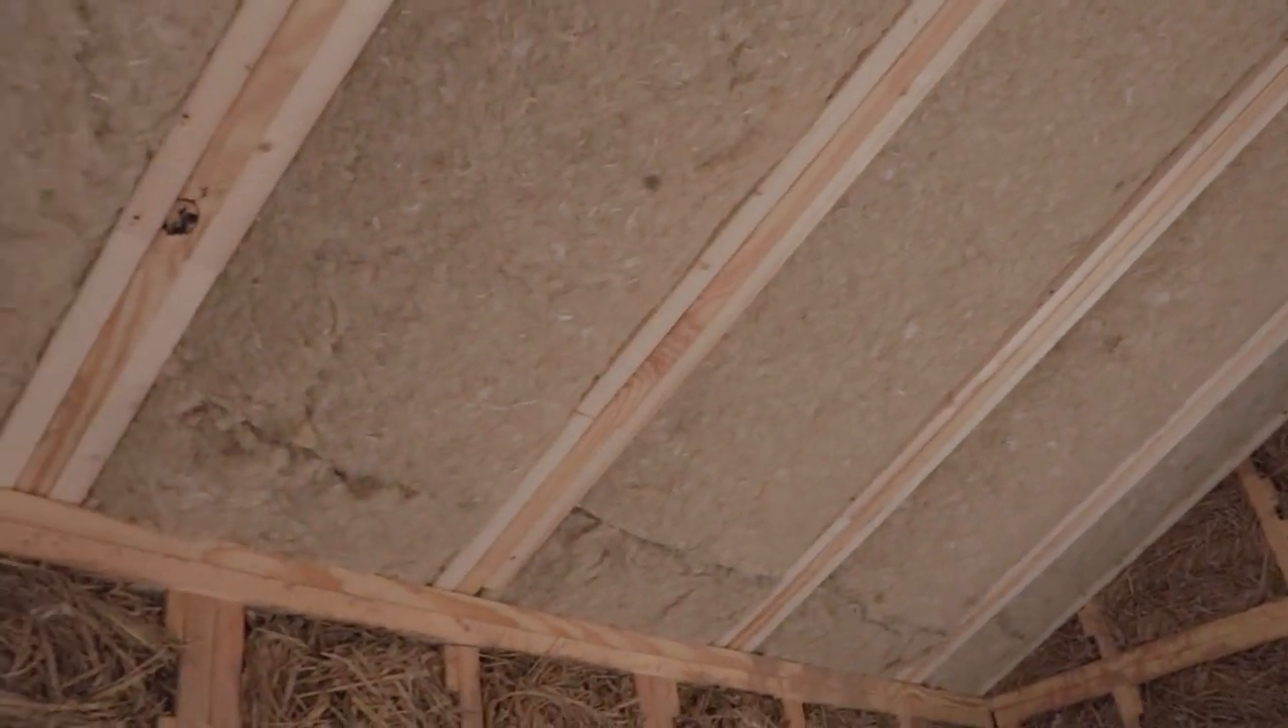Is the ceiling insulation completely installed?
Yes.